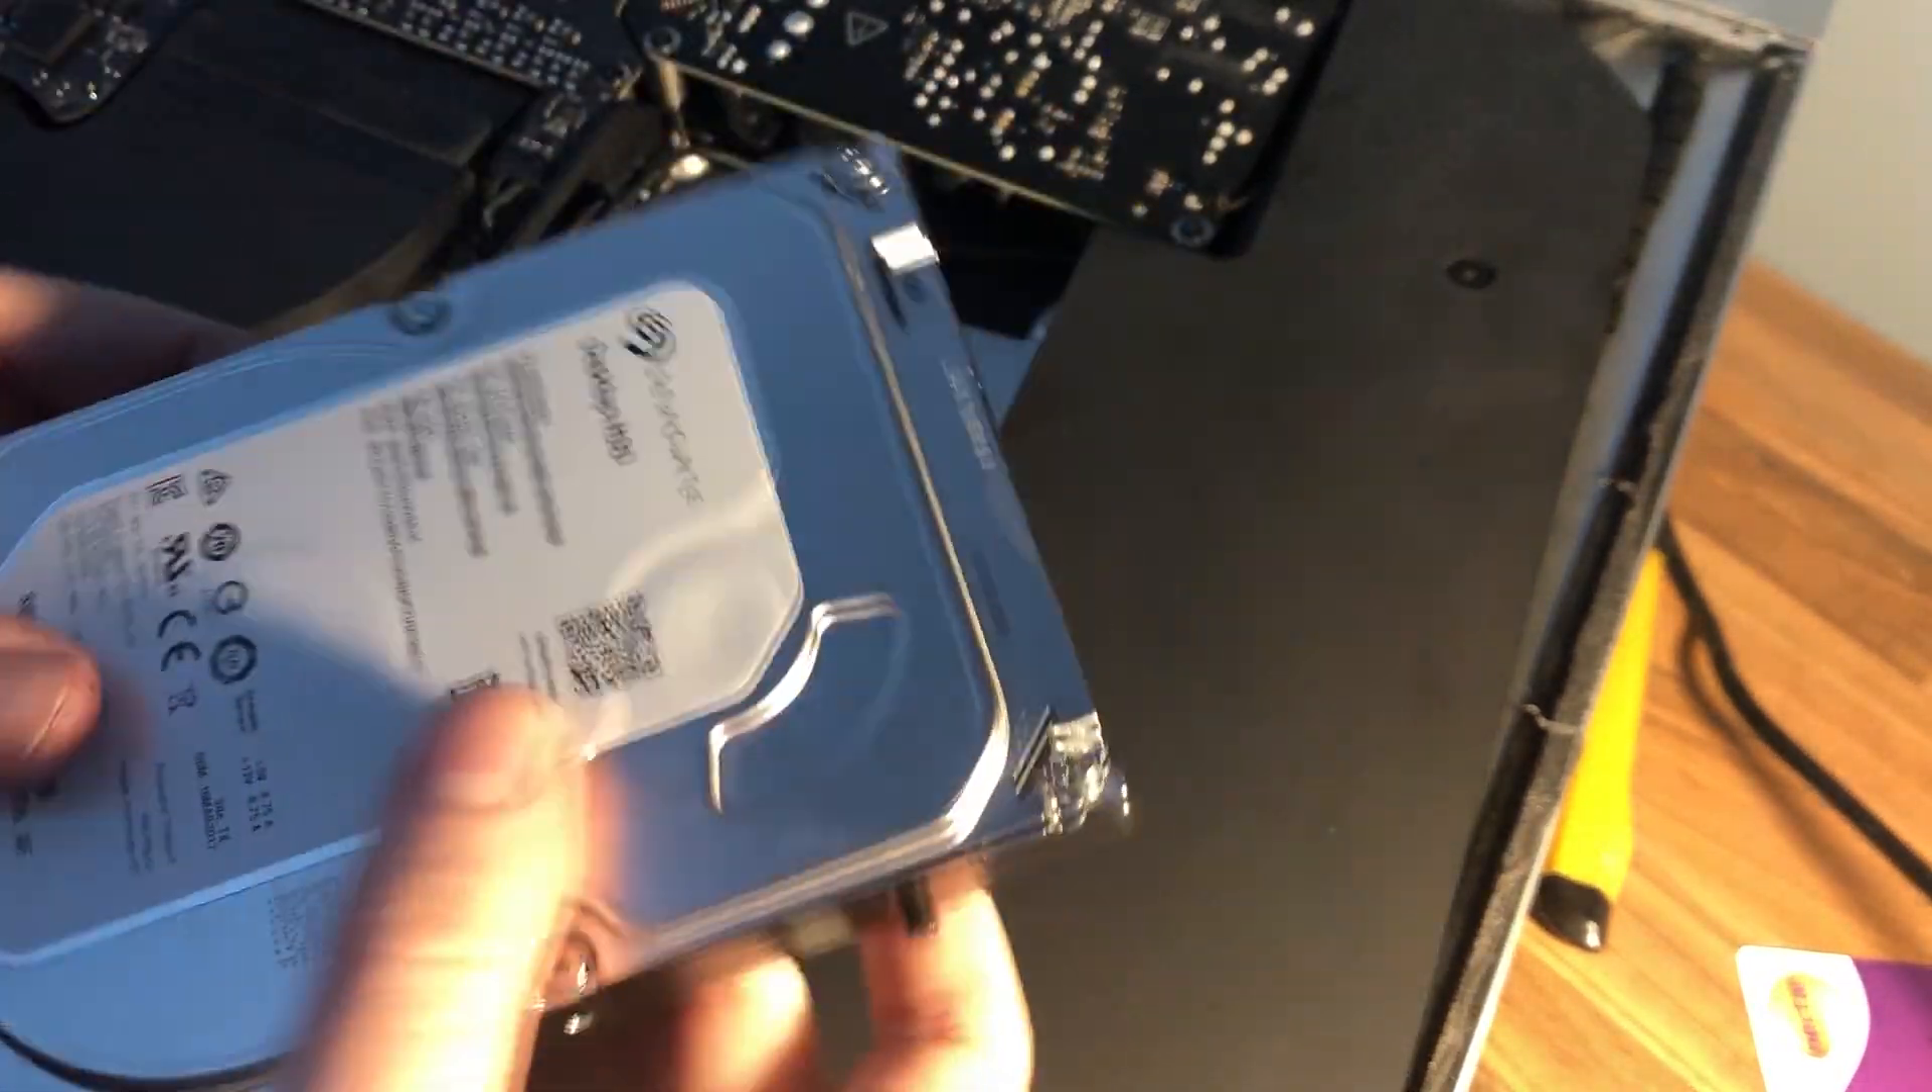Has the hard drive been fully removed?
Yes.